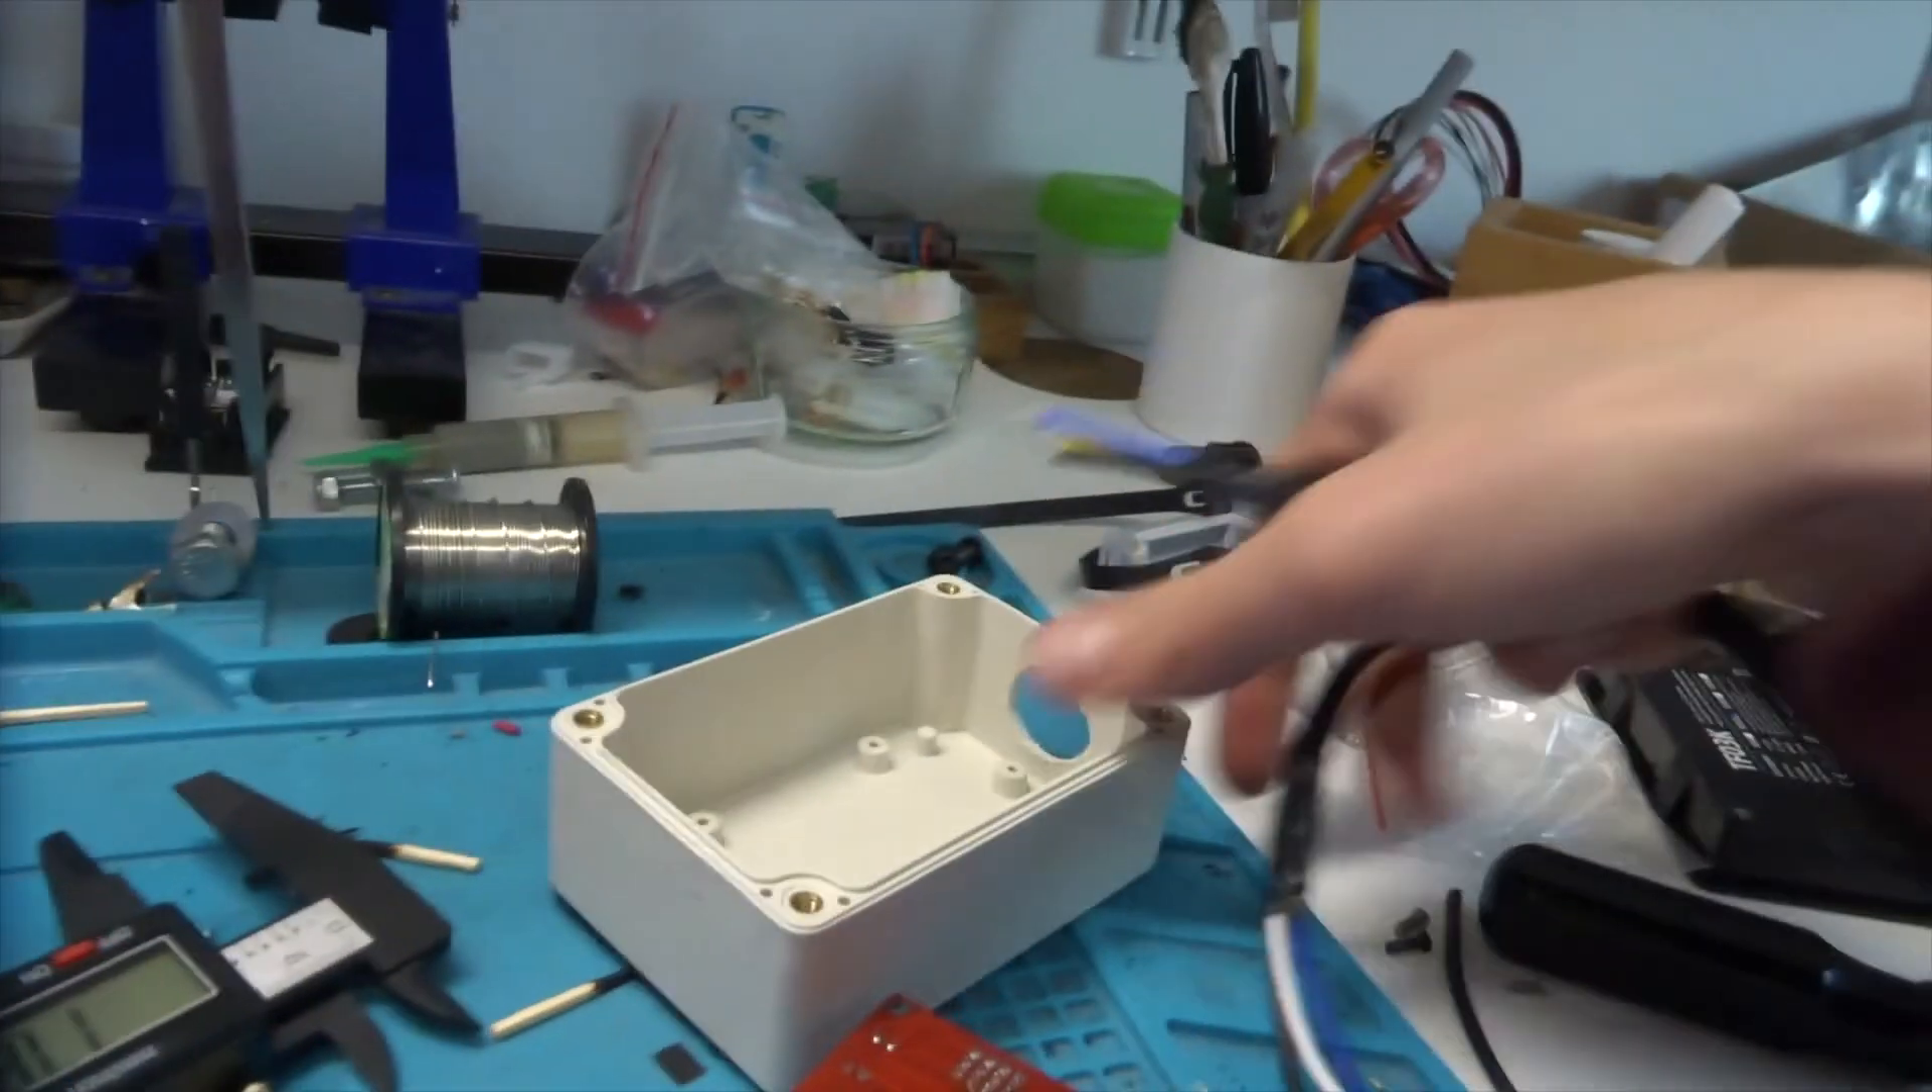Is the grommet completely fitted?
No.